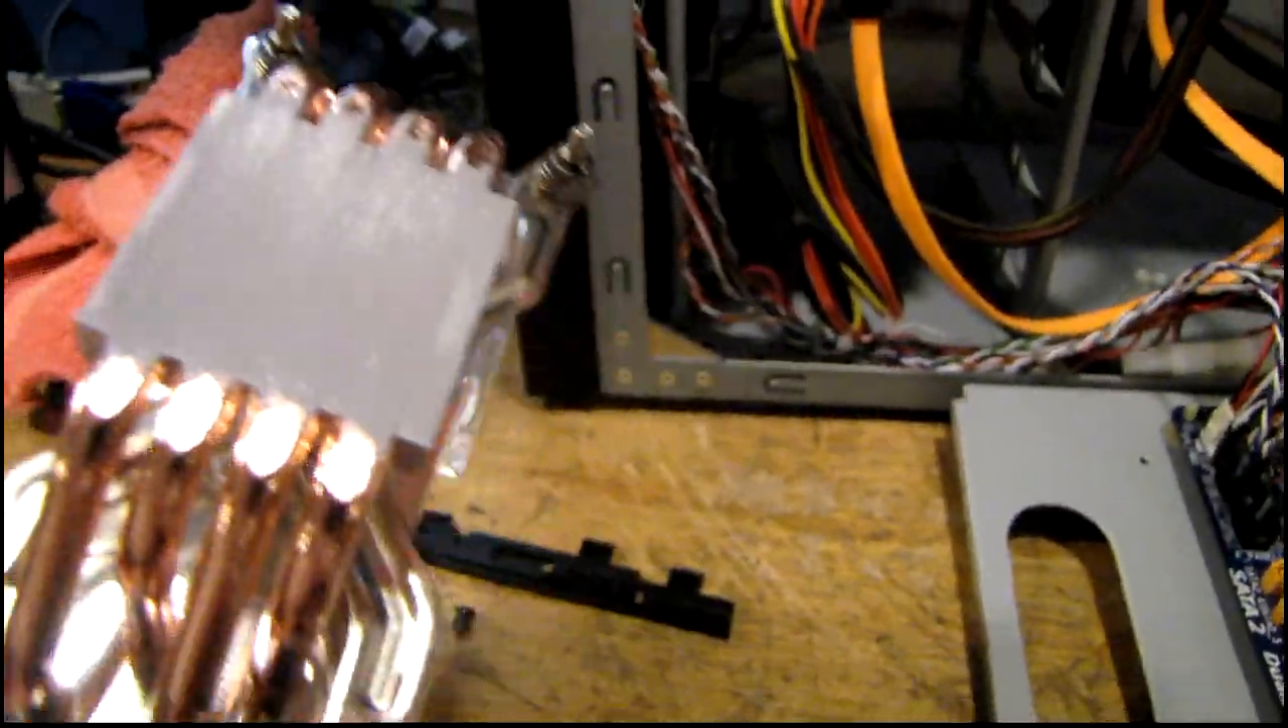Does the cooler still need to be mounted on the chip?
Yes.